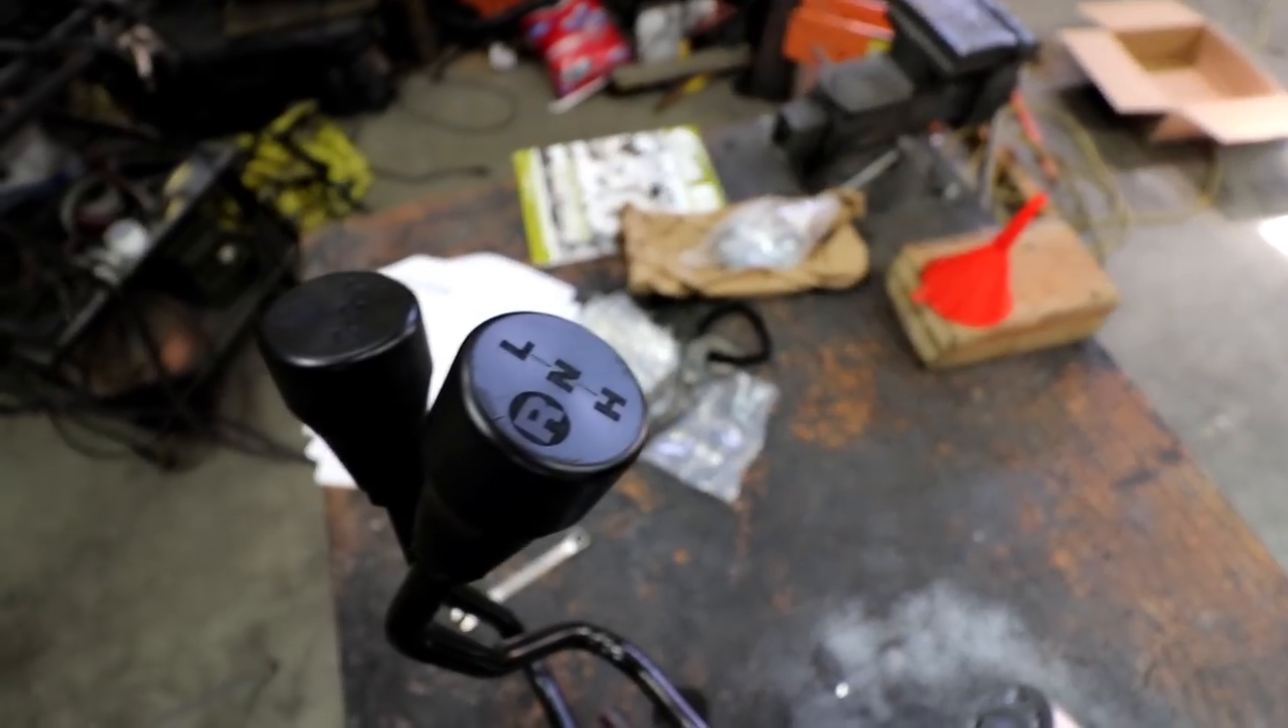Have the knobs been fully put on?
Yes.